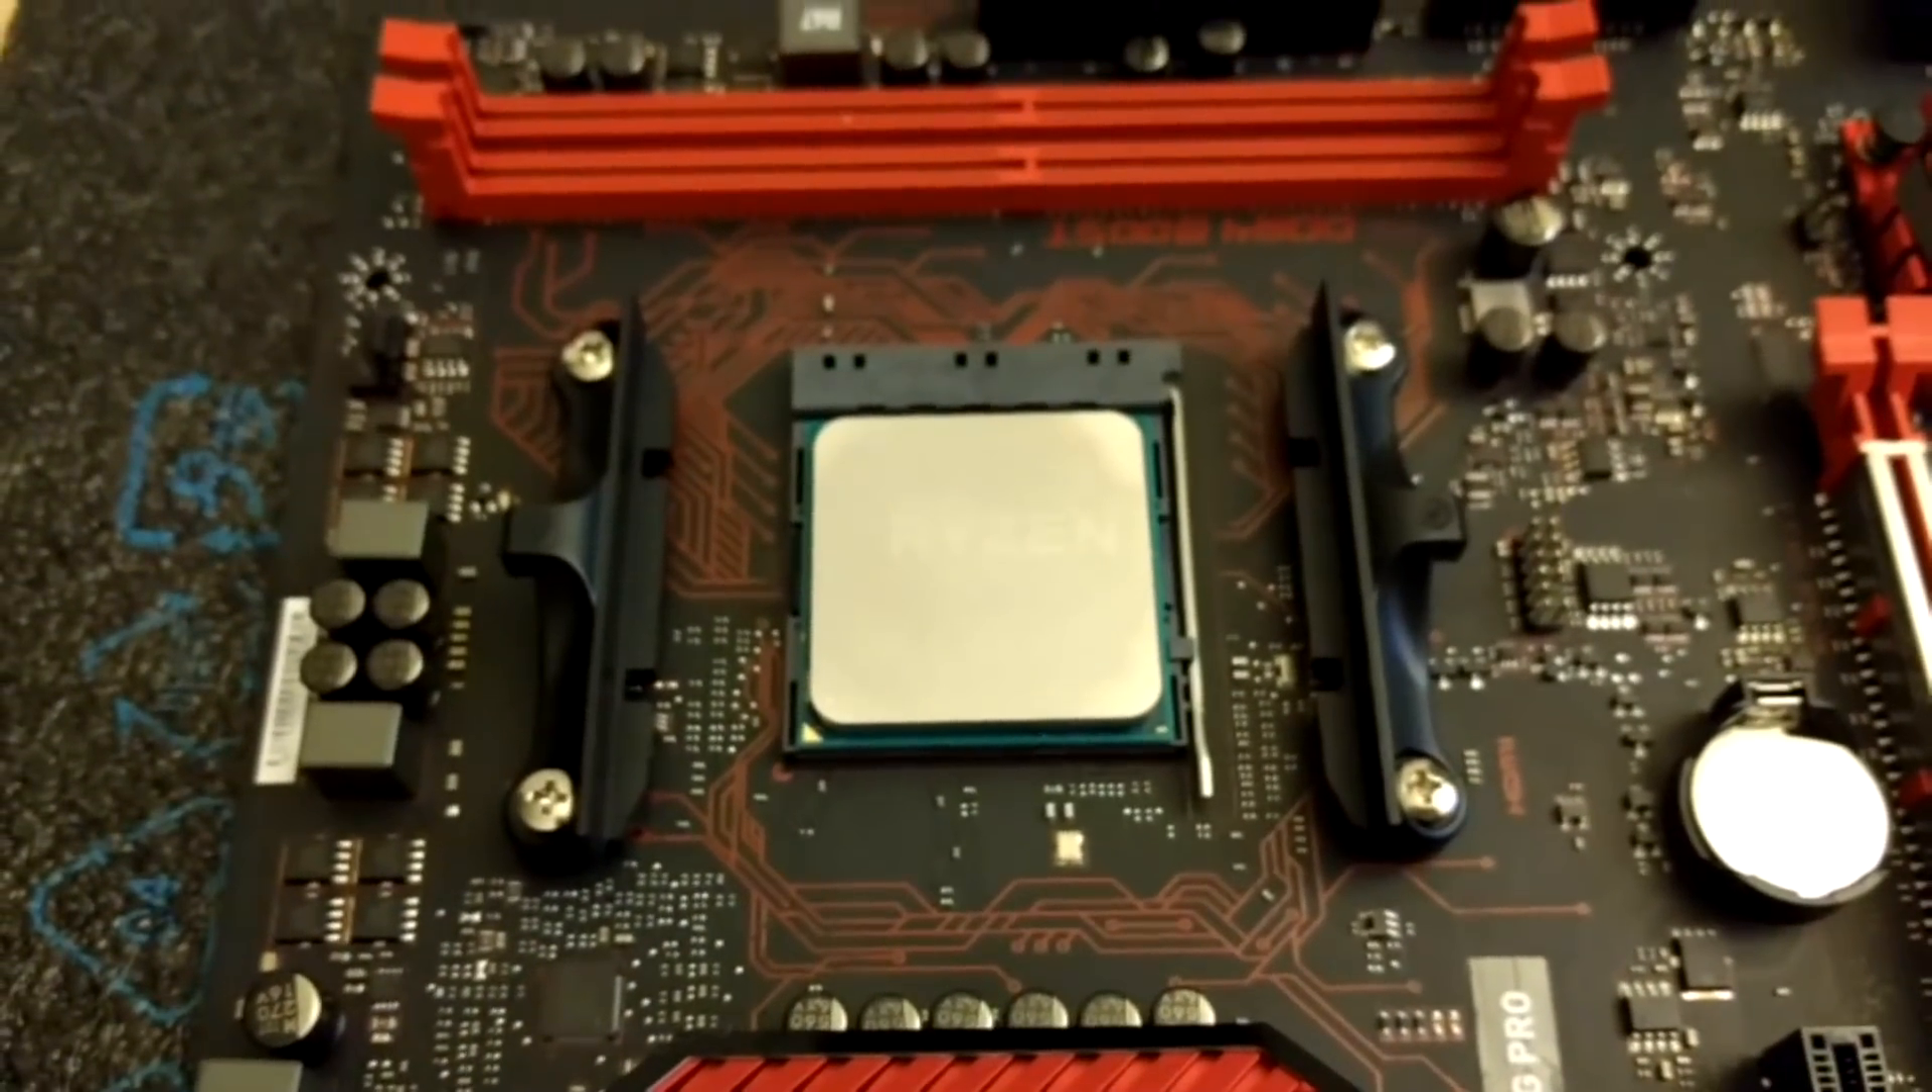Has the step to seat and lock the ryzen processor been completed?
Yes.